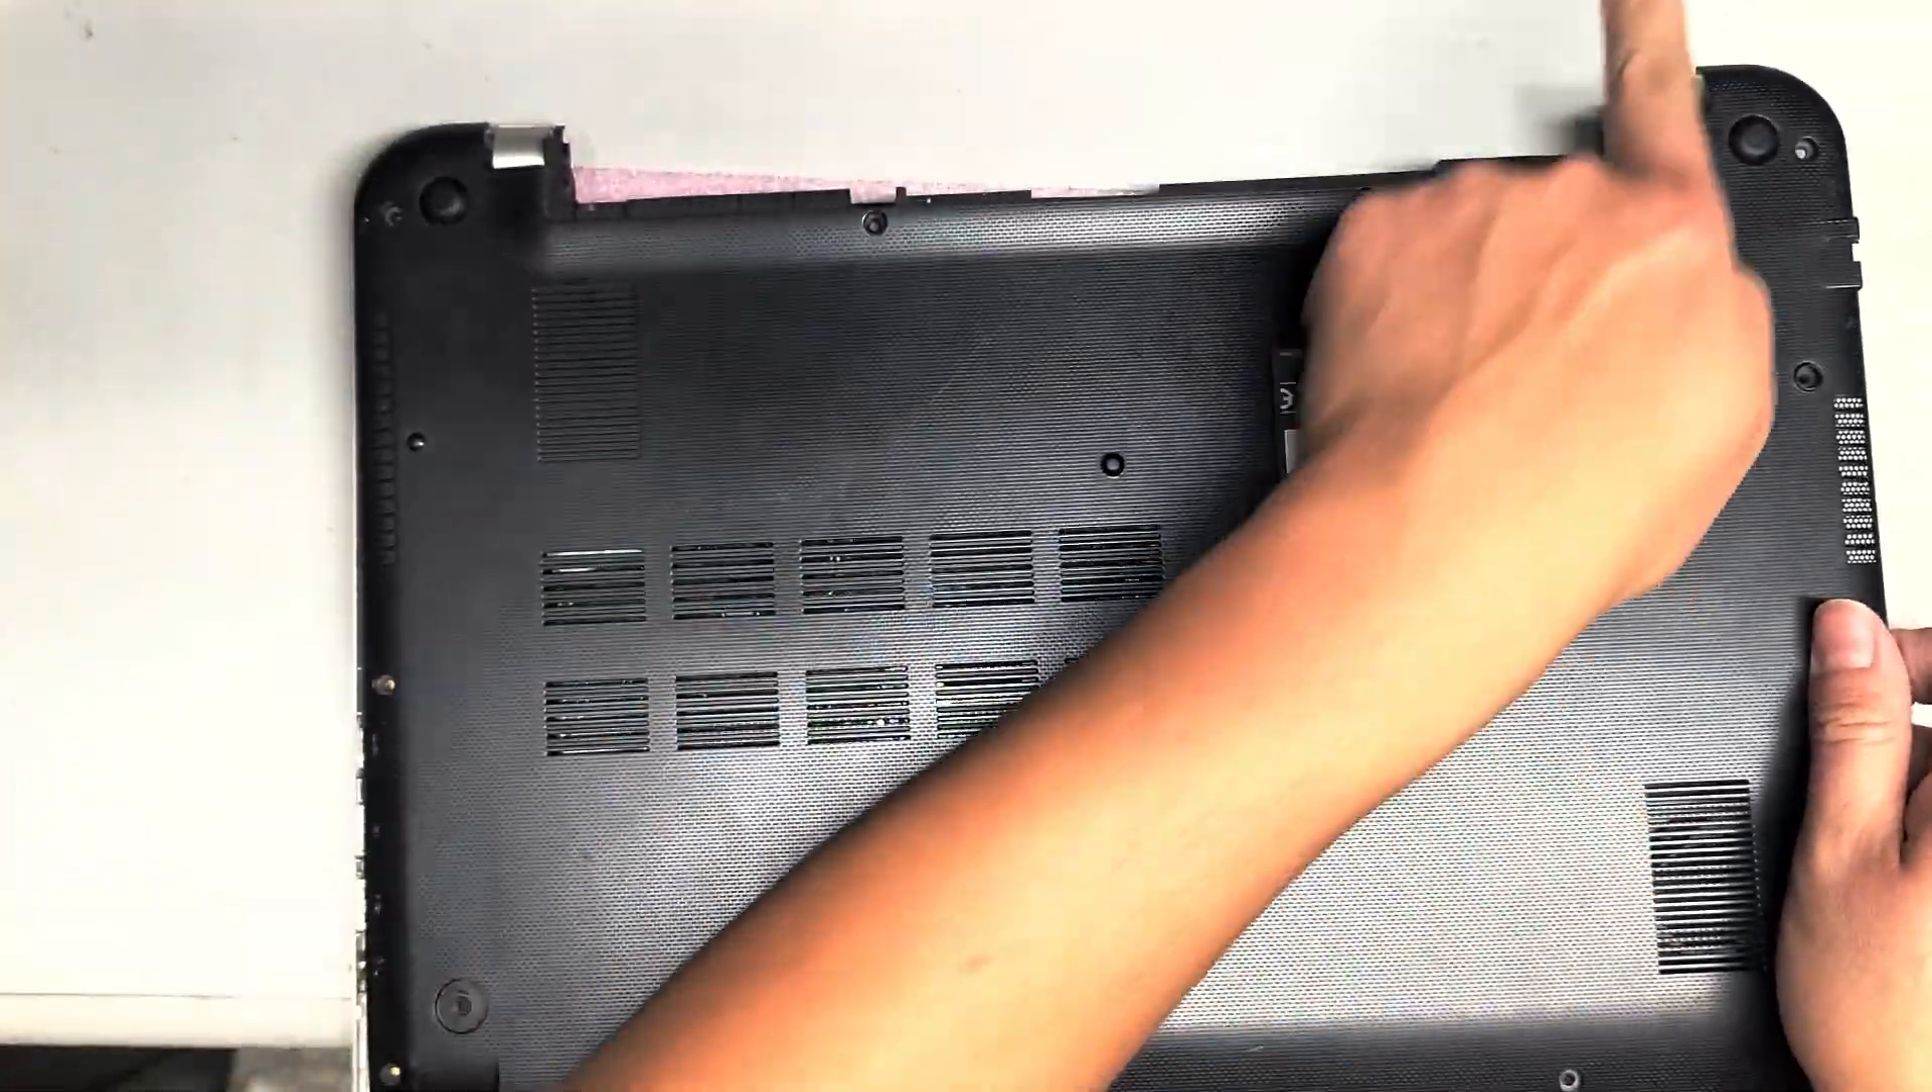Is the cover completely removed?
No.